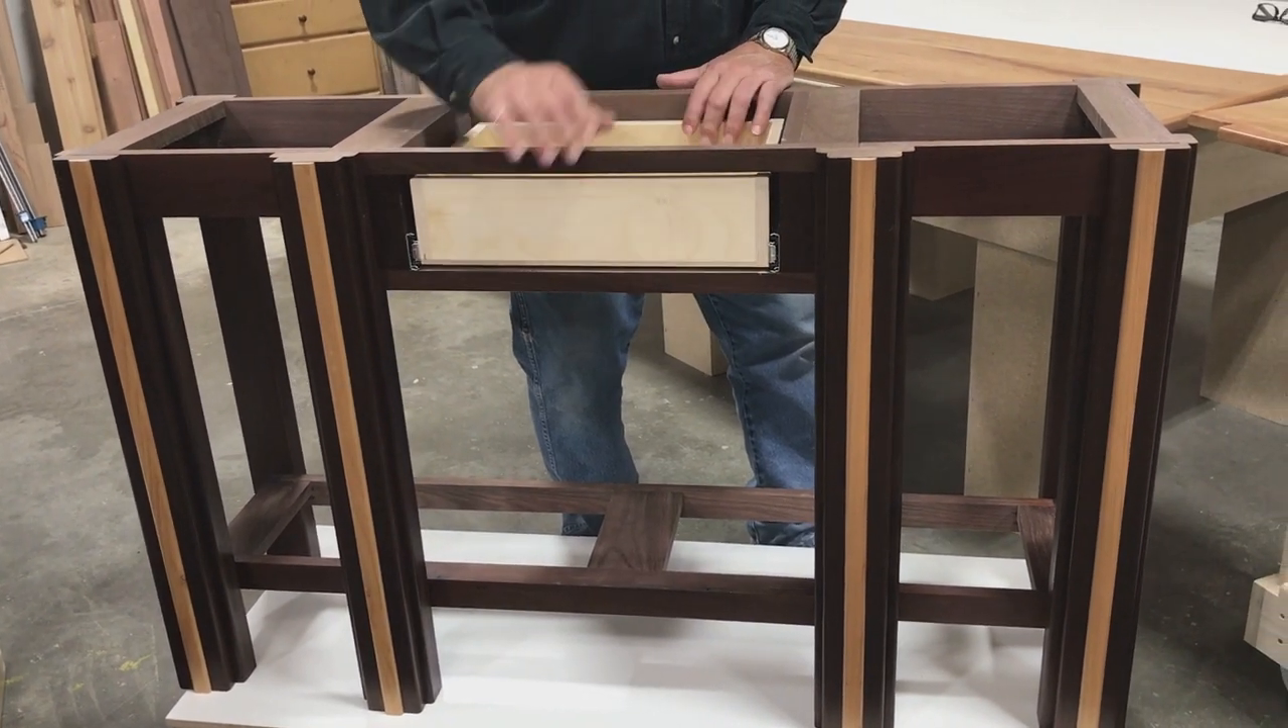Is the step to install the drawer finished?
Yes.